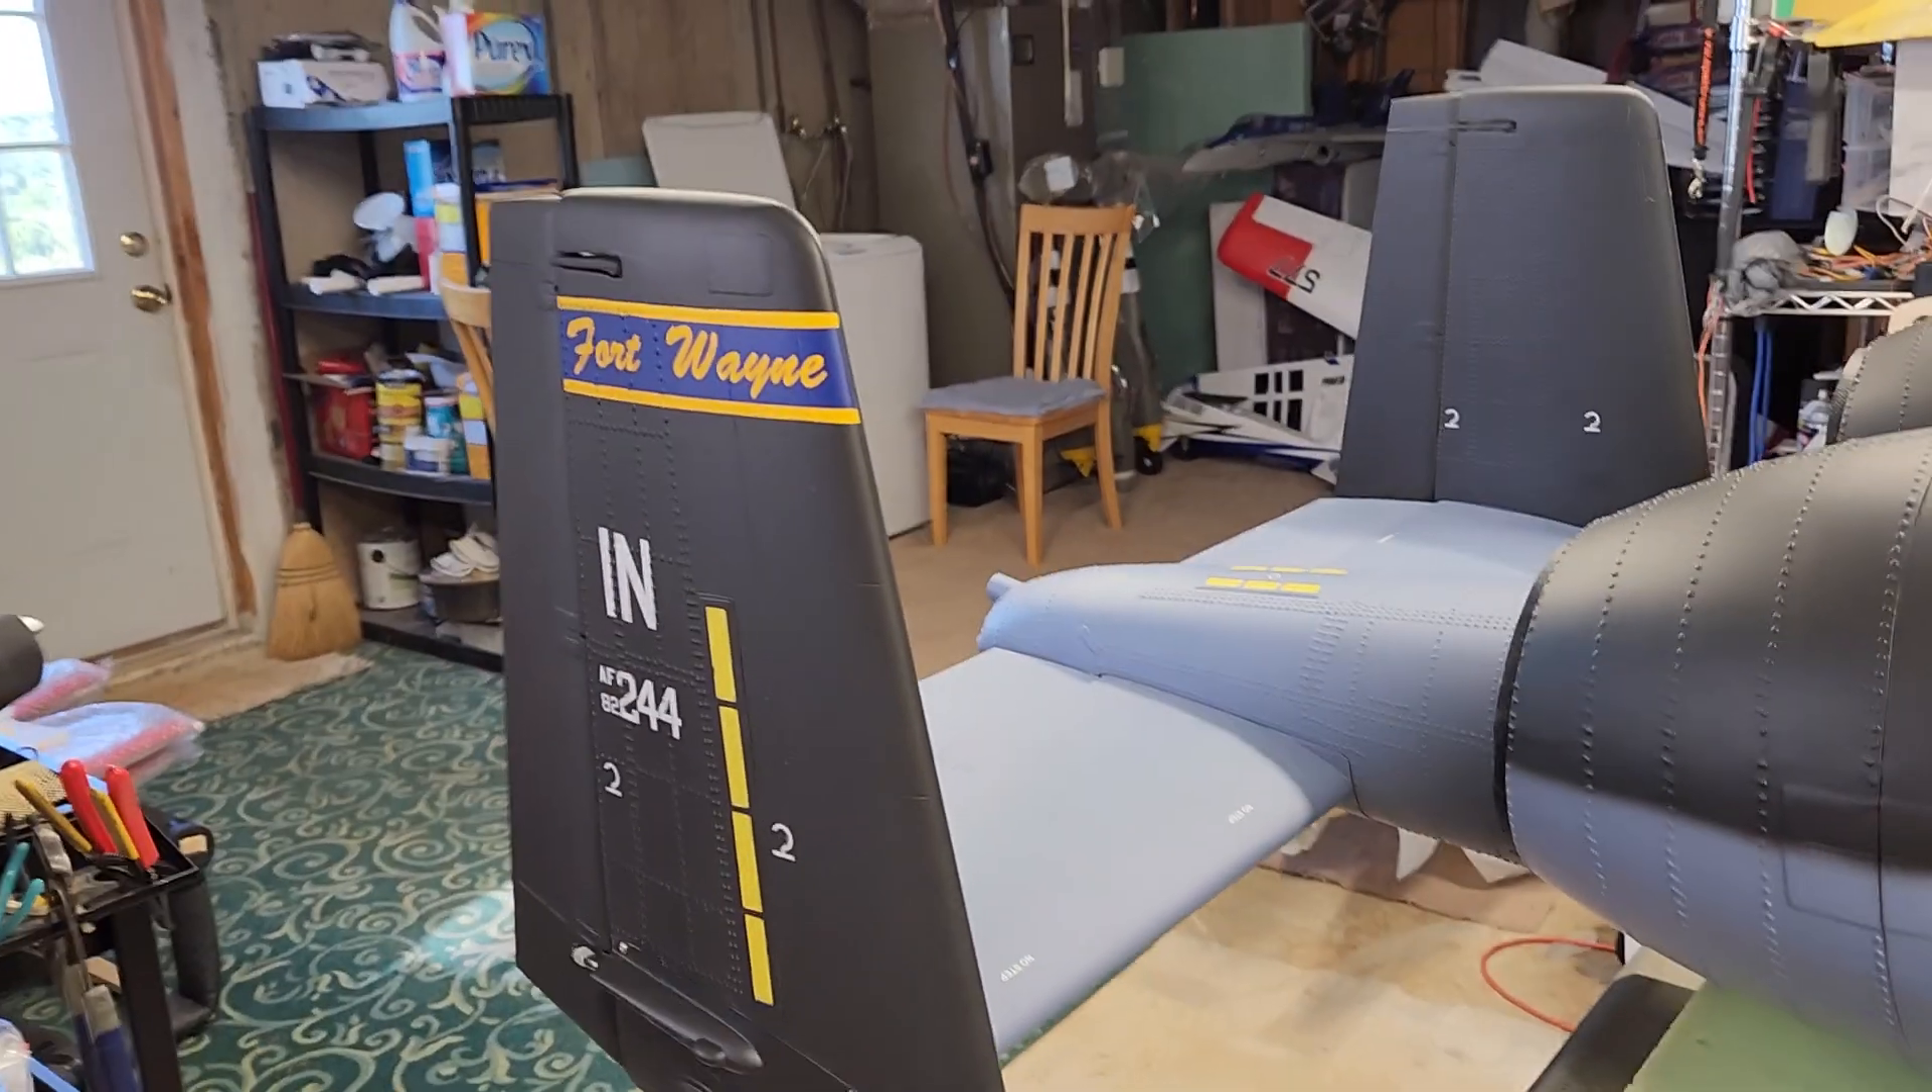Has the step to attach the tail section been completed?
Yes.